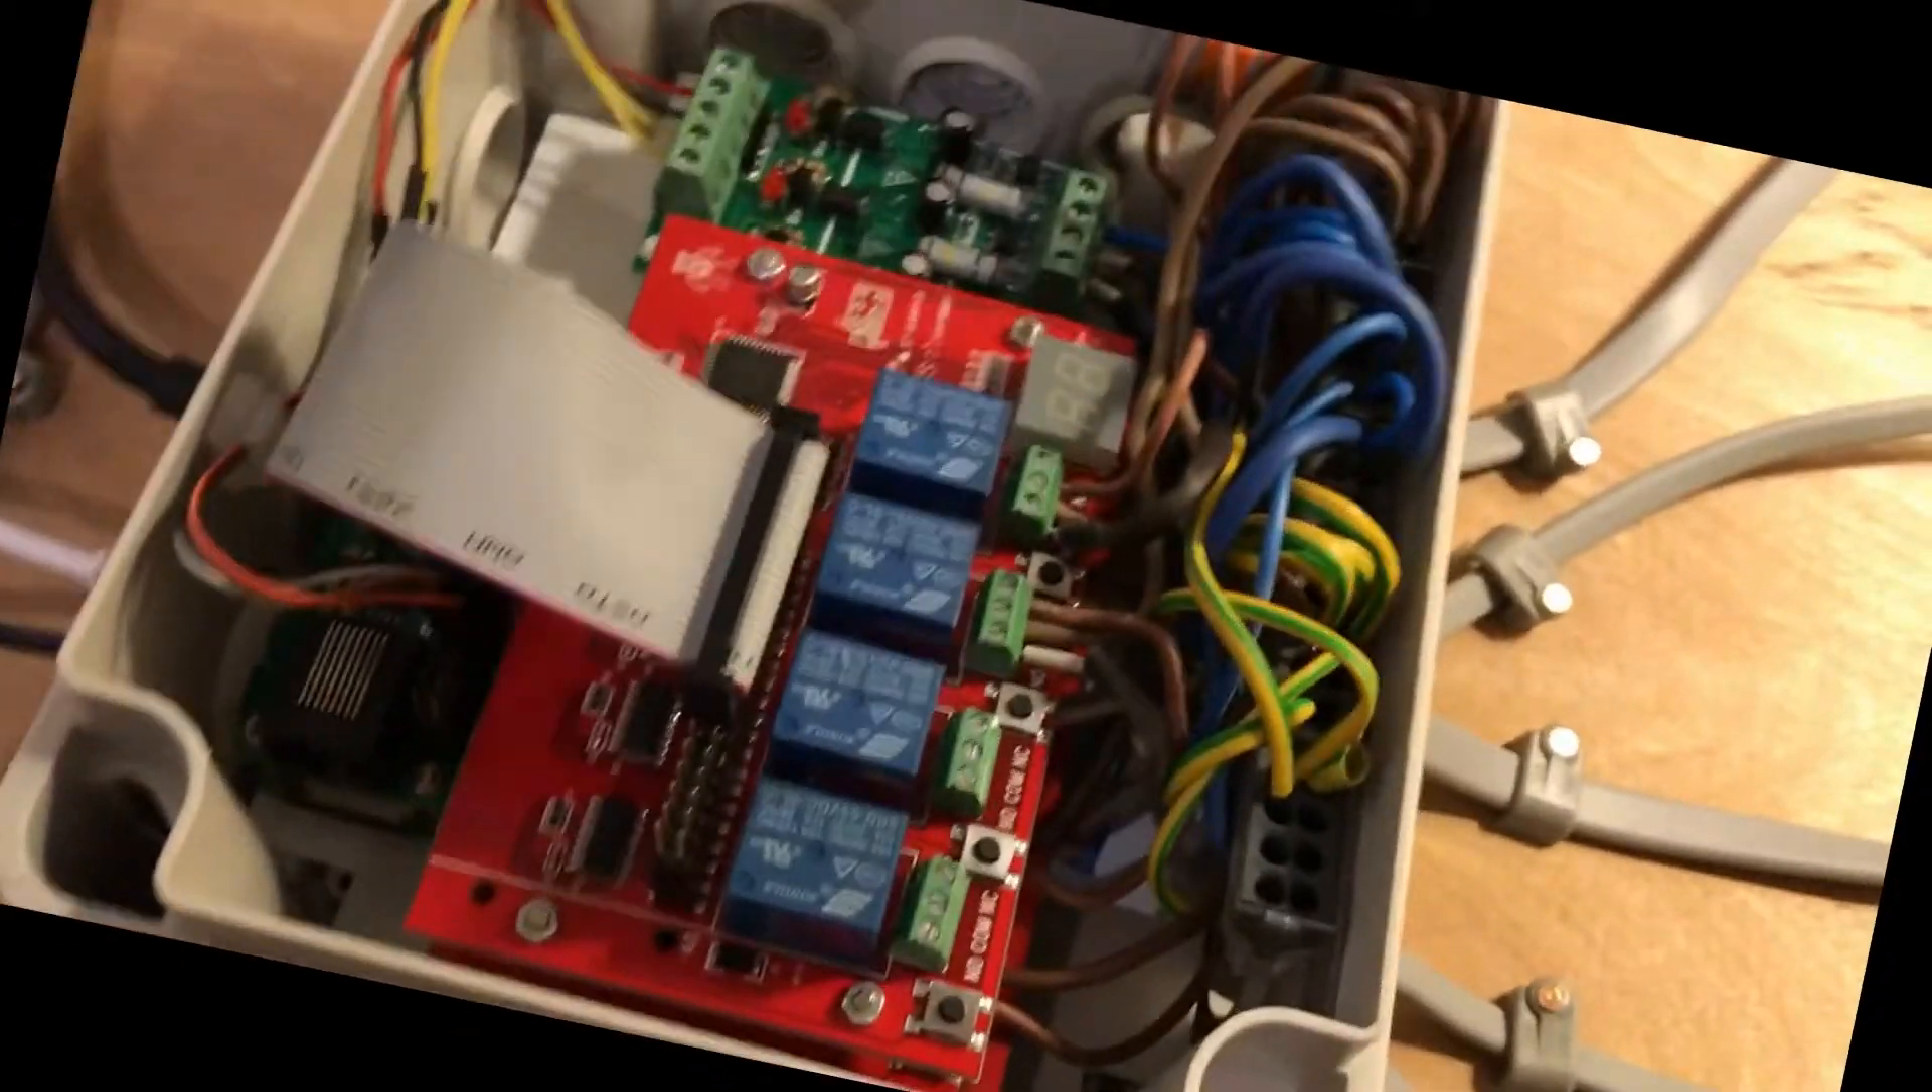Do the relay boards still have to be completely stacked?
No.